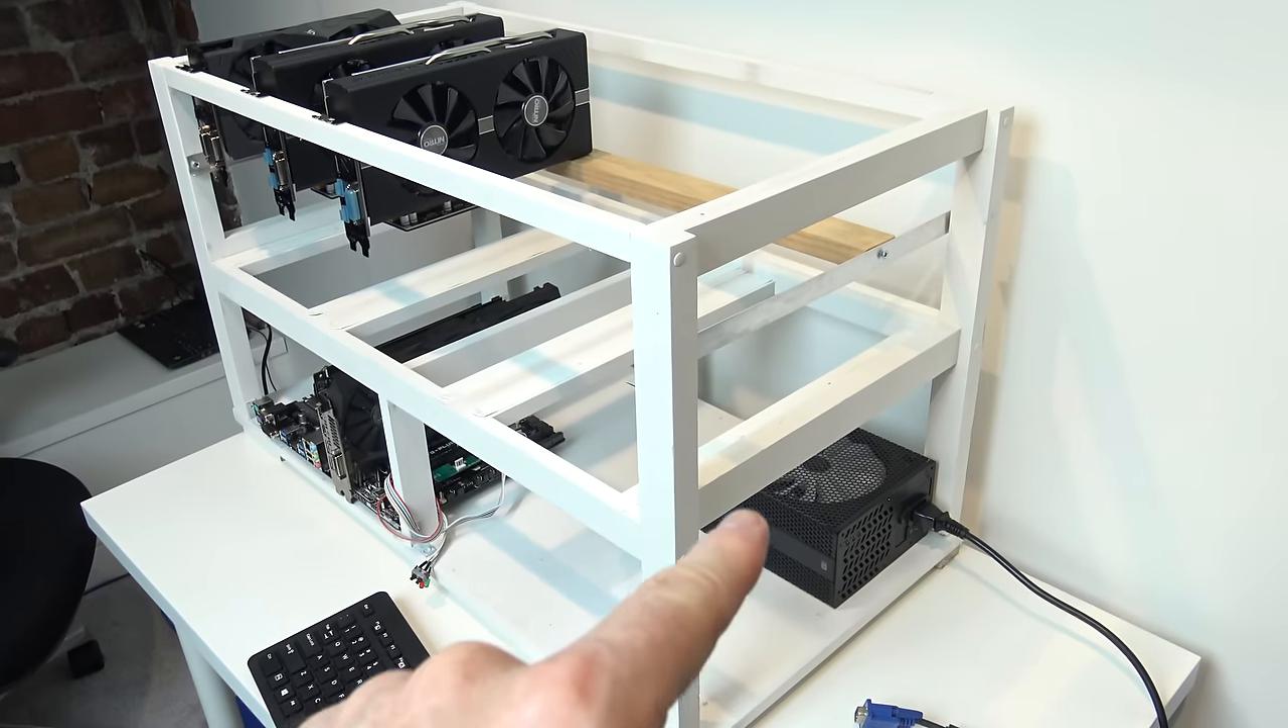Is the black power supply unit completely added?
Yes.